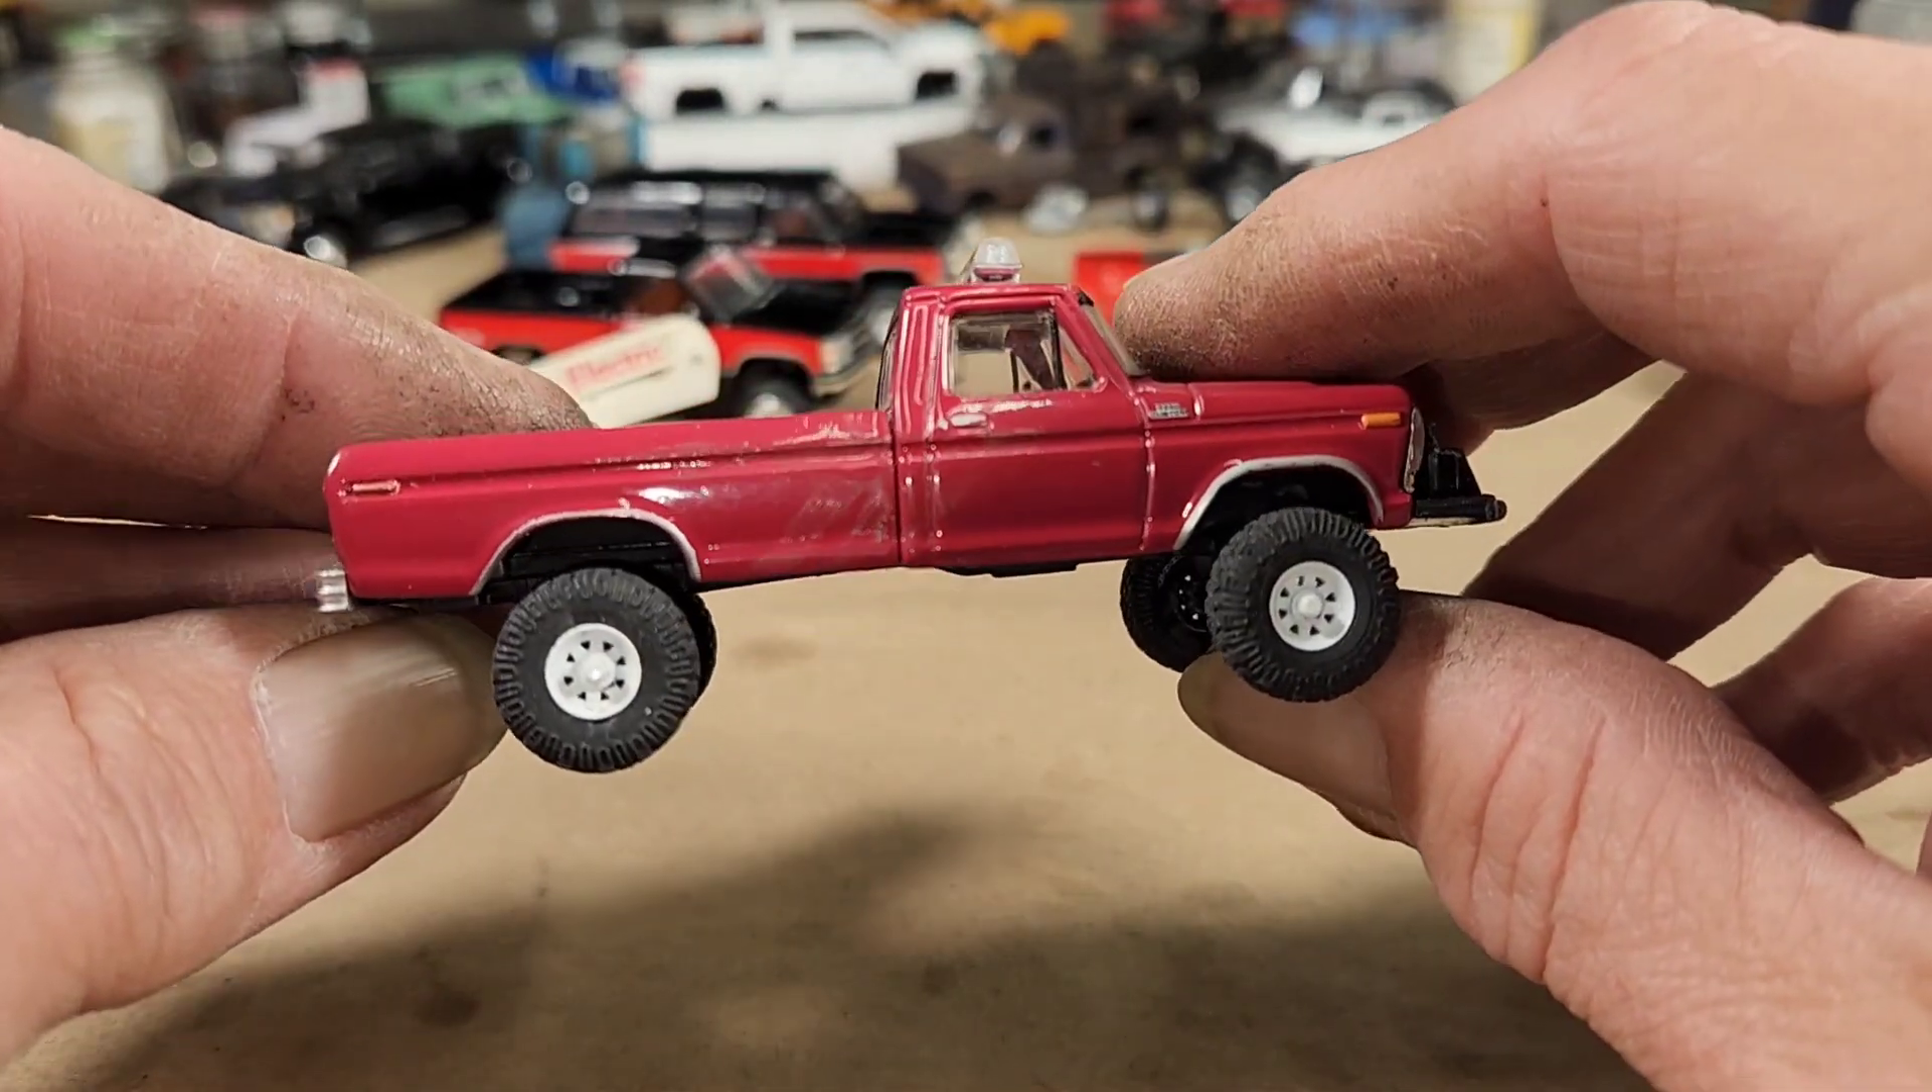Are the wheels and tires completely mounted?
Yes.